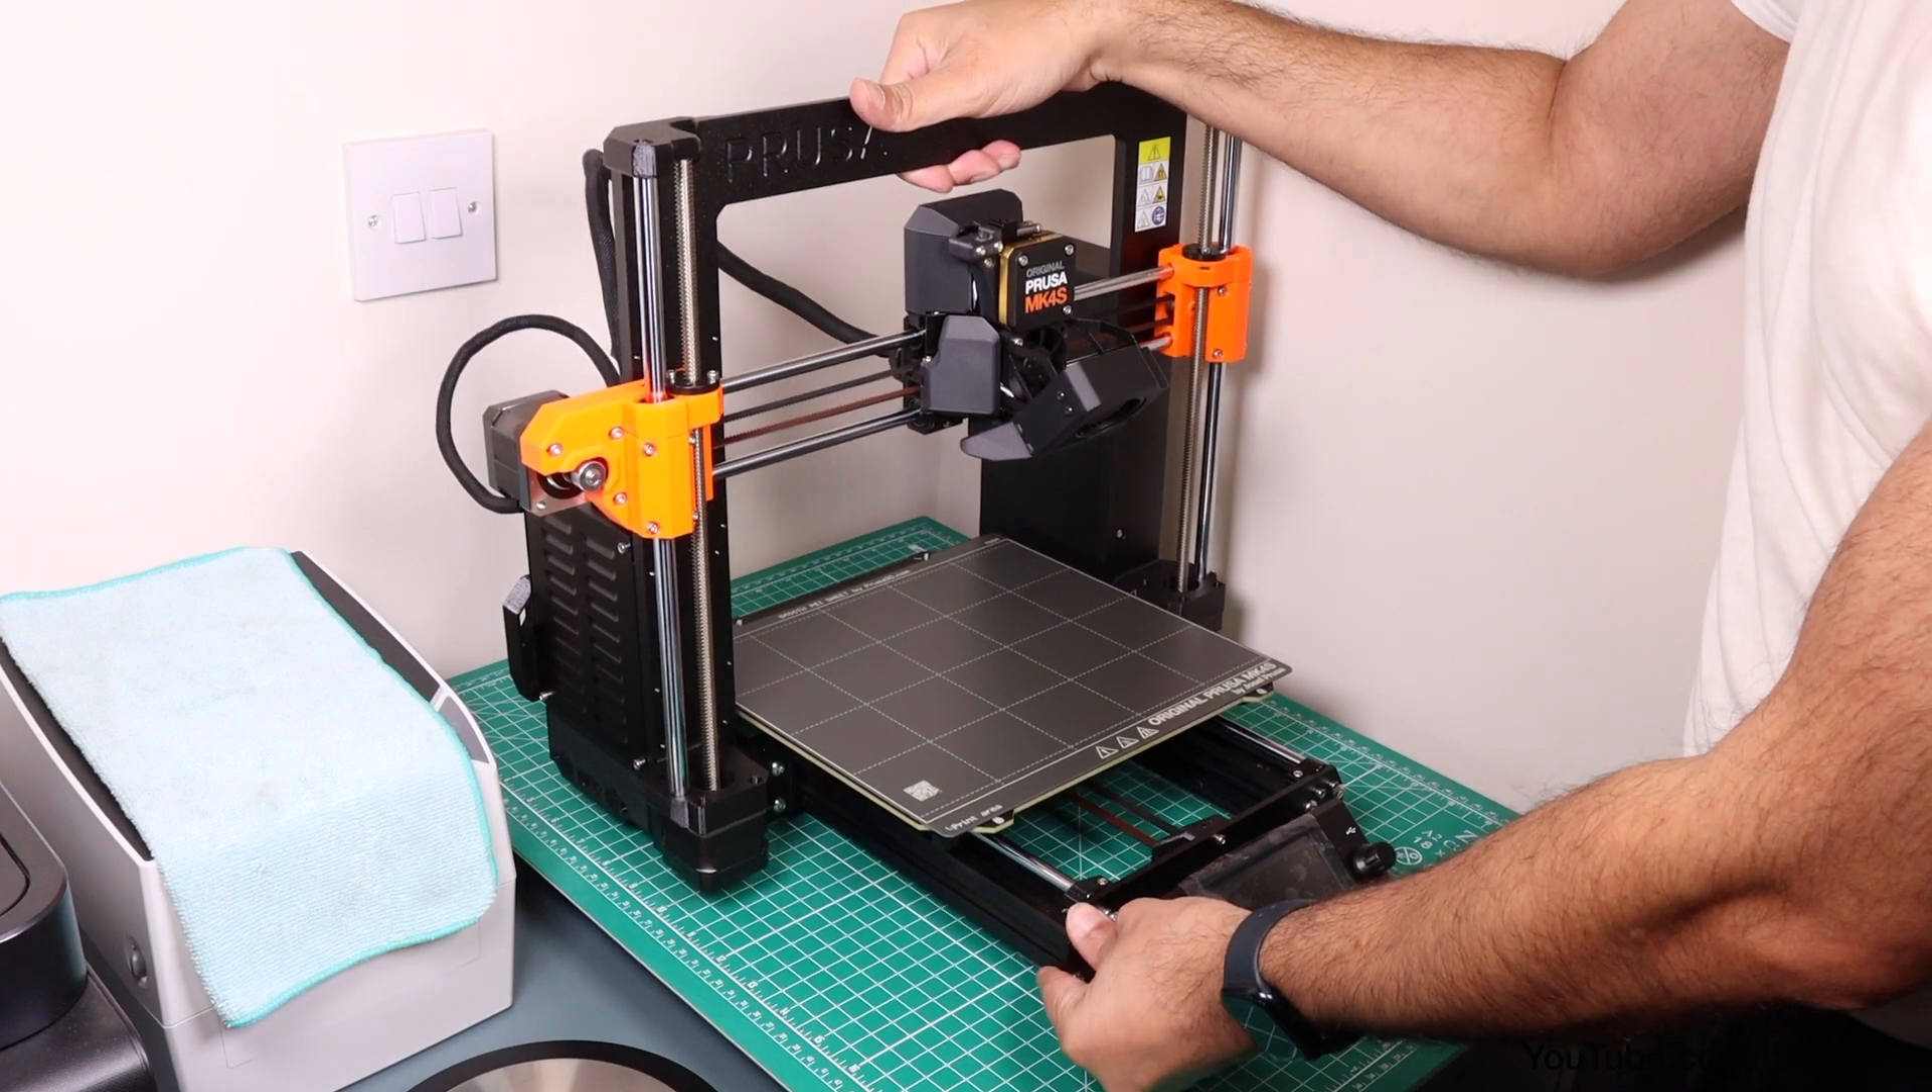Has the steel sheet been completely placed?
Yes.